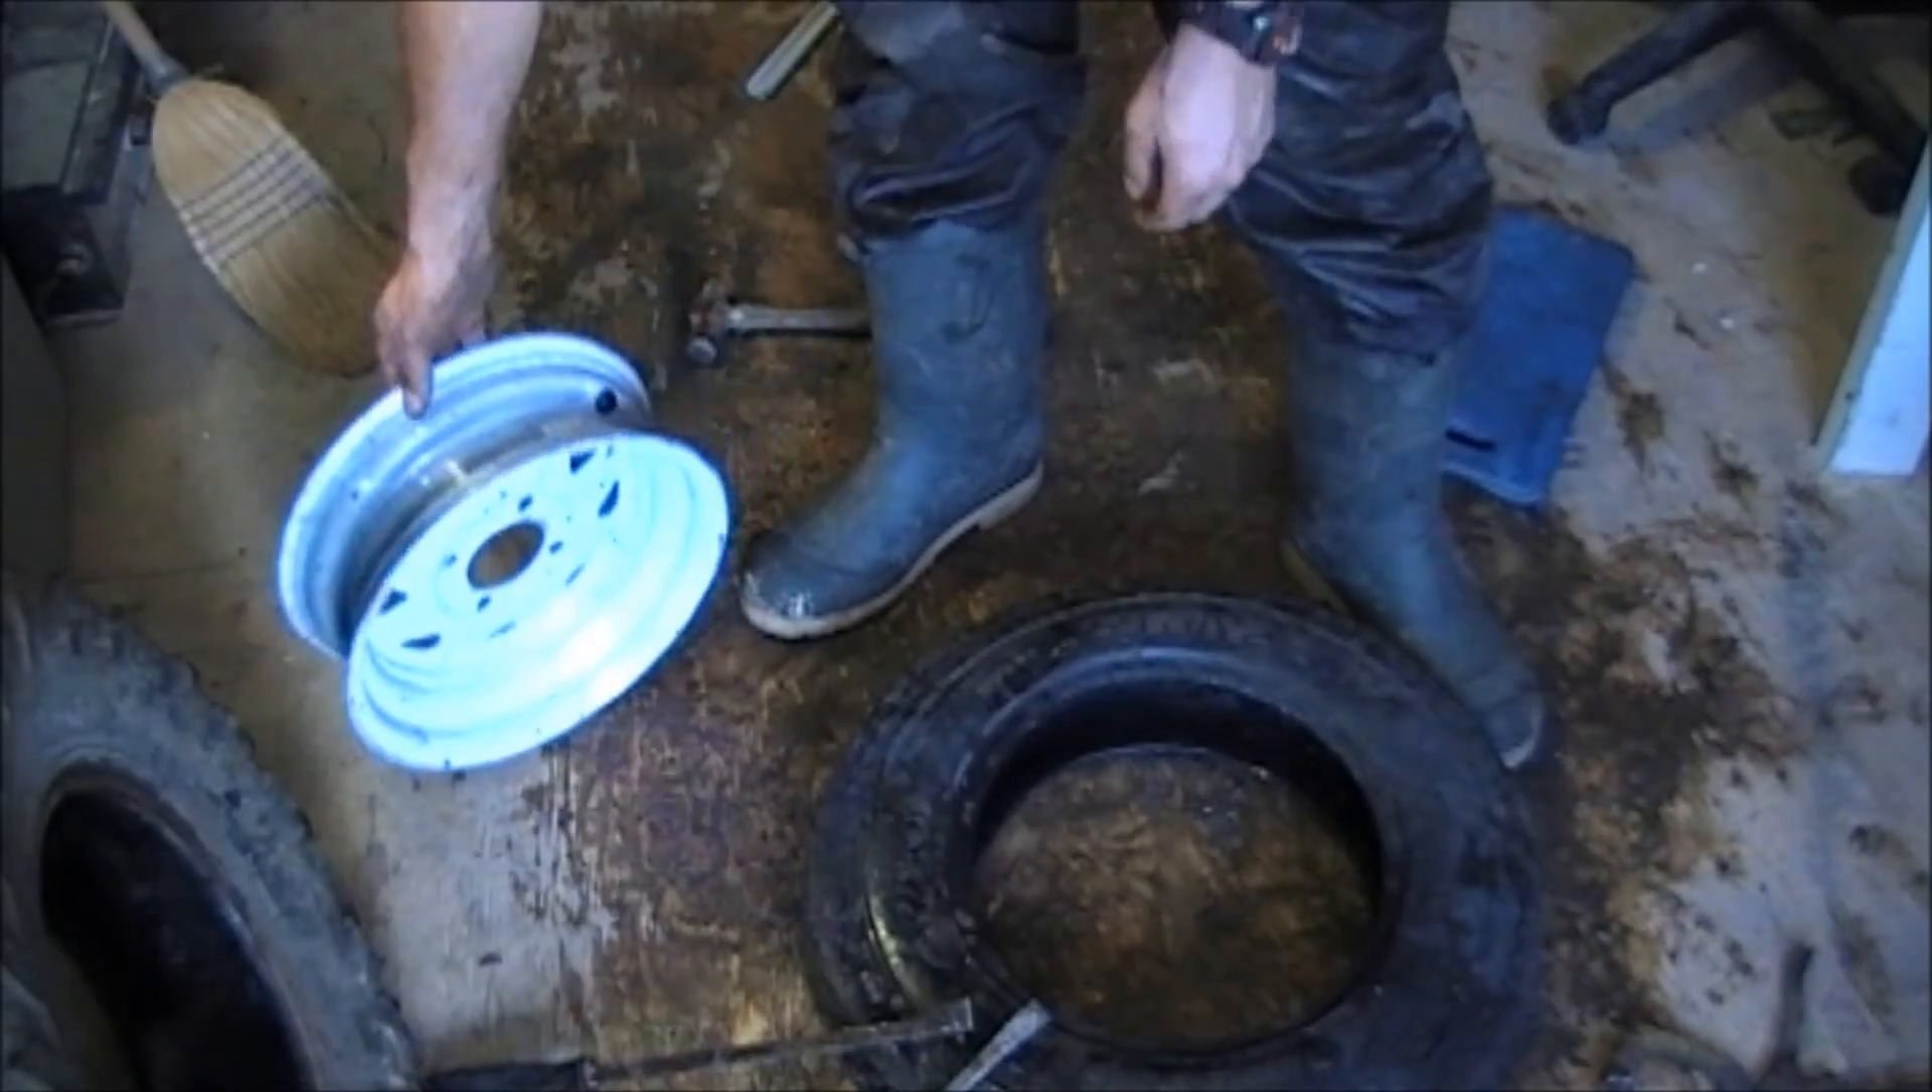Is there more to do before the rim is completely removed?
No.